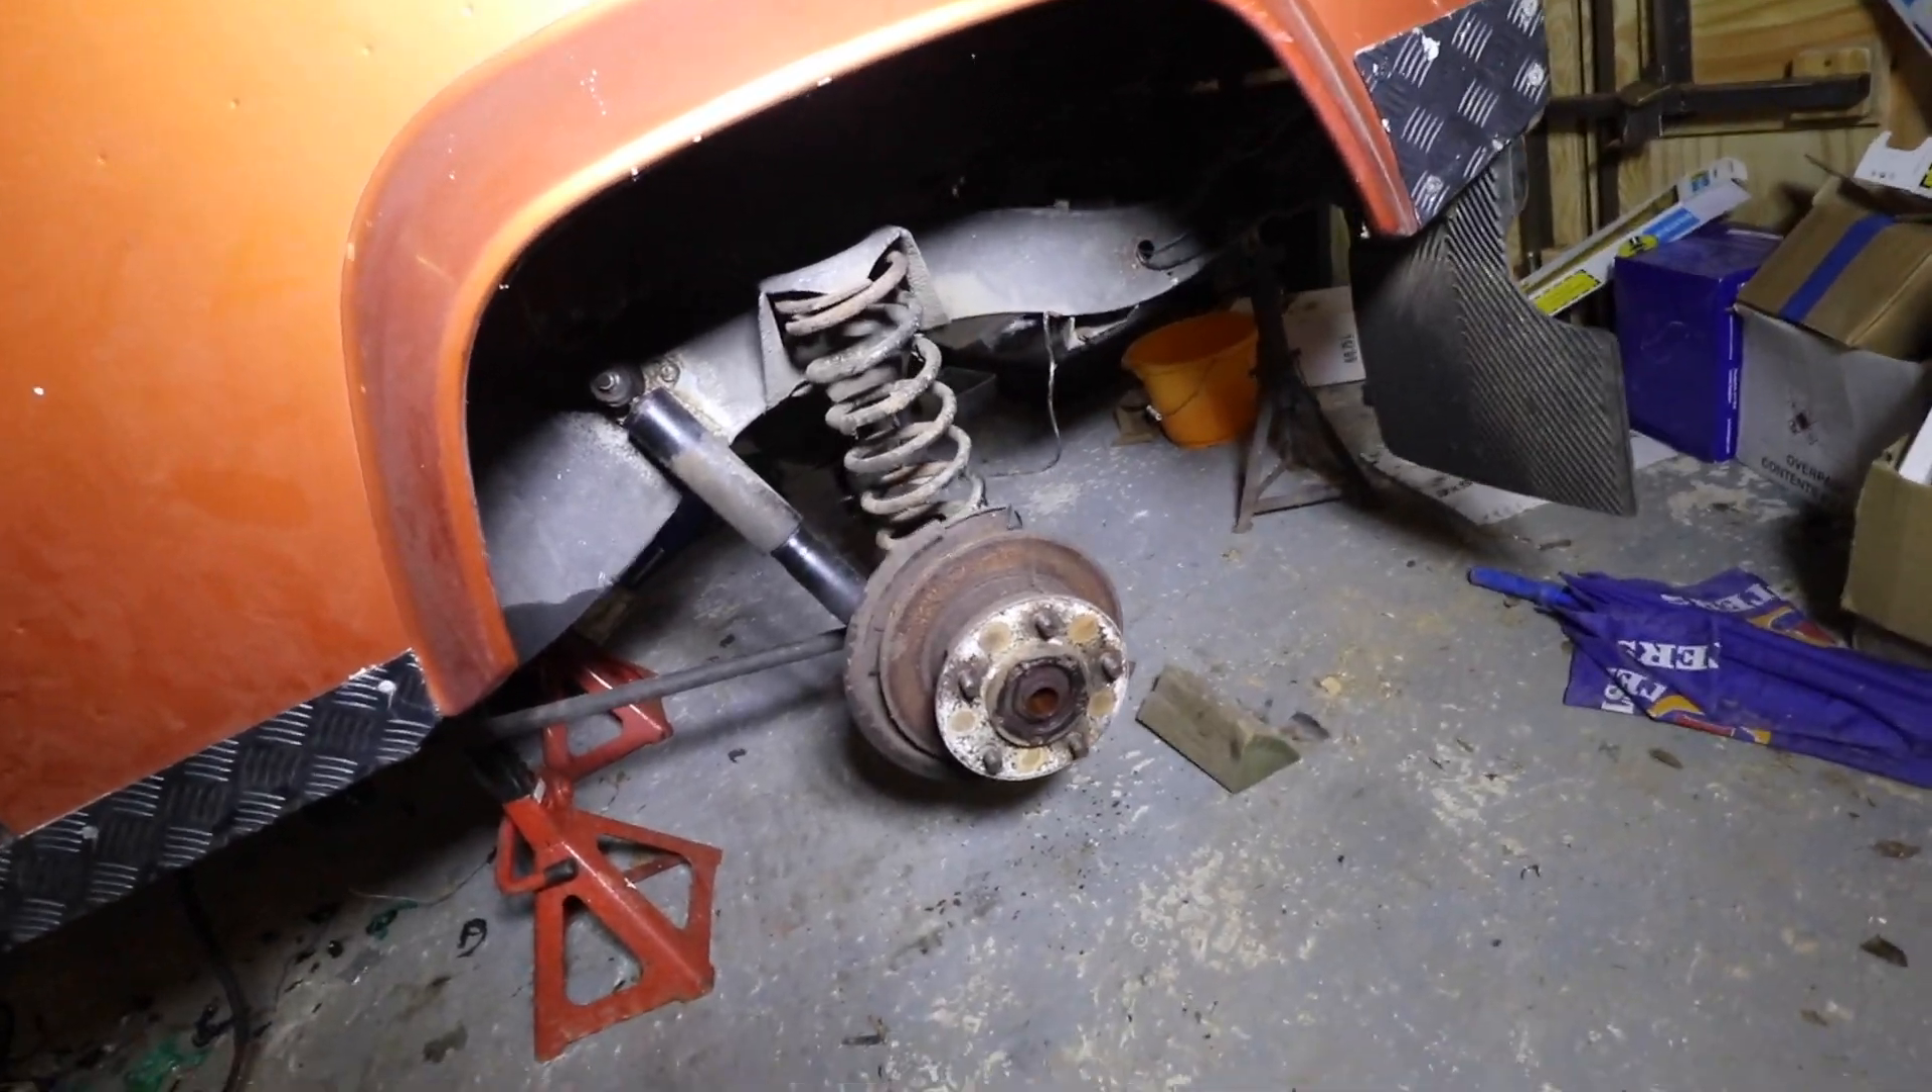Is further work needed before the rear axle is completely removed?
Yes.